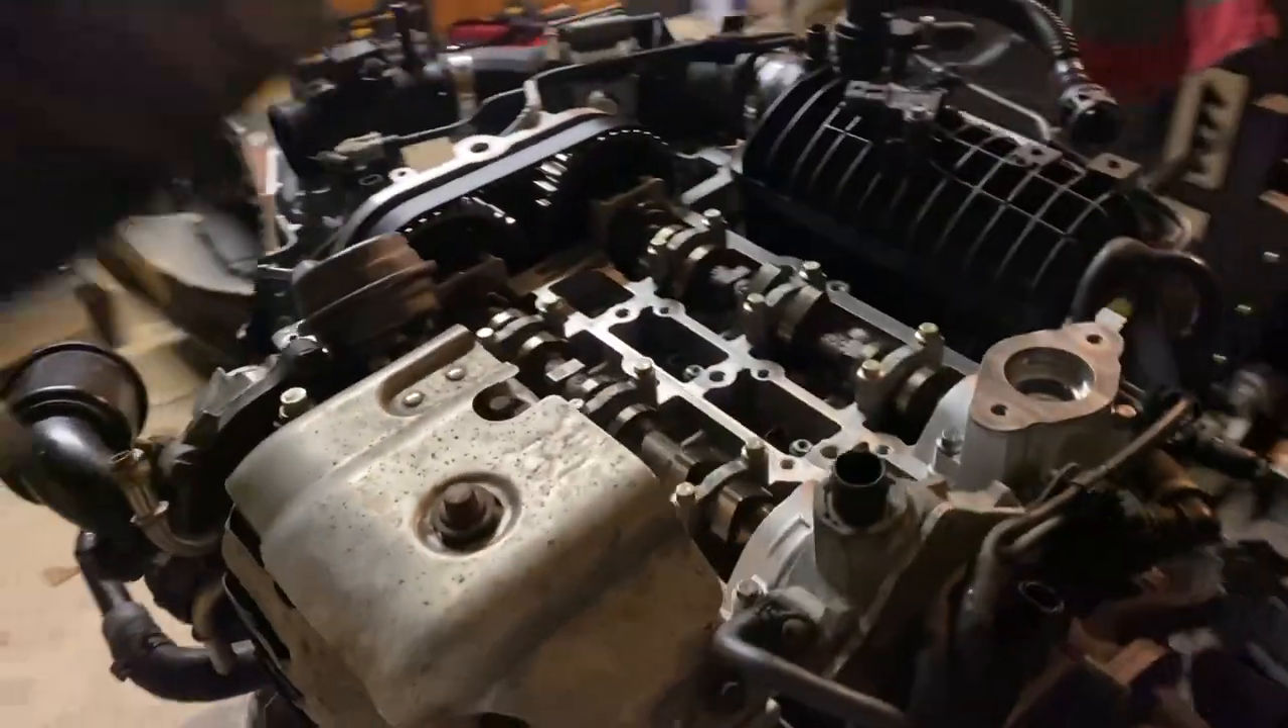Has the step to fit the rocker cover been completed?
No.